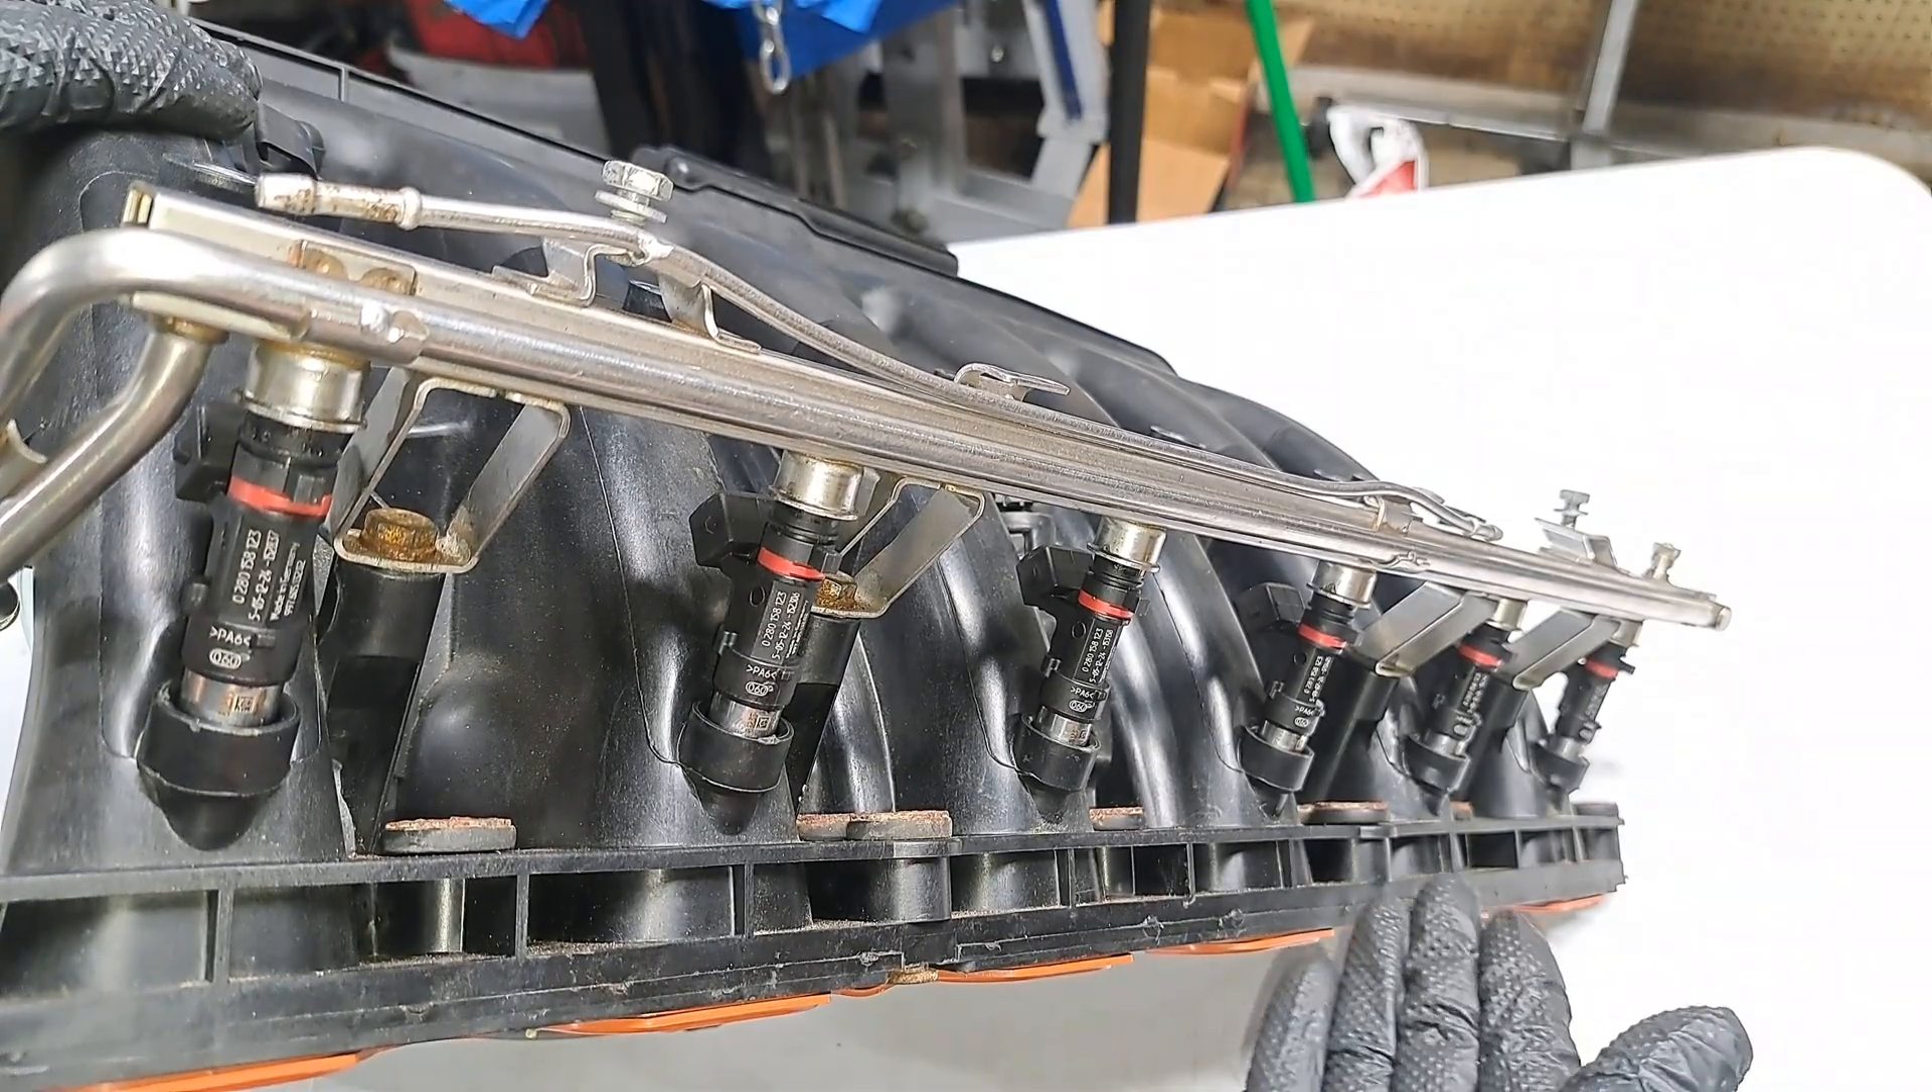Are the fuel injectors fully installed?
Yes.